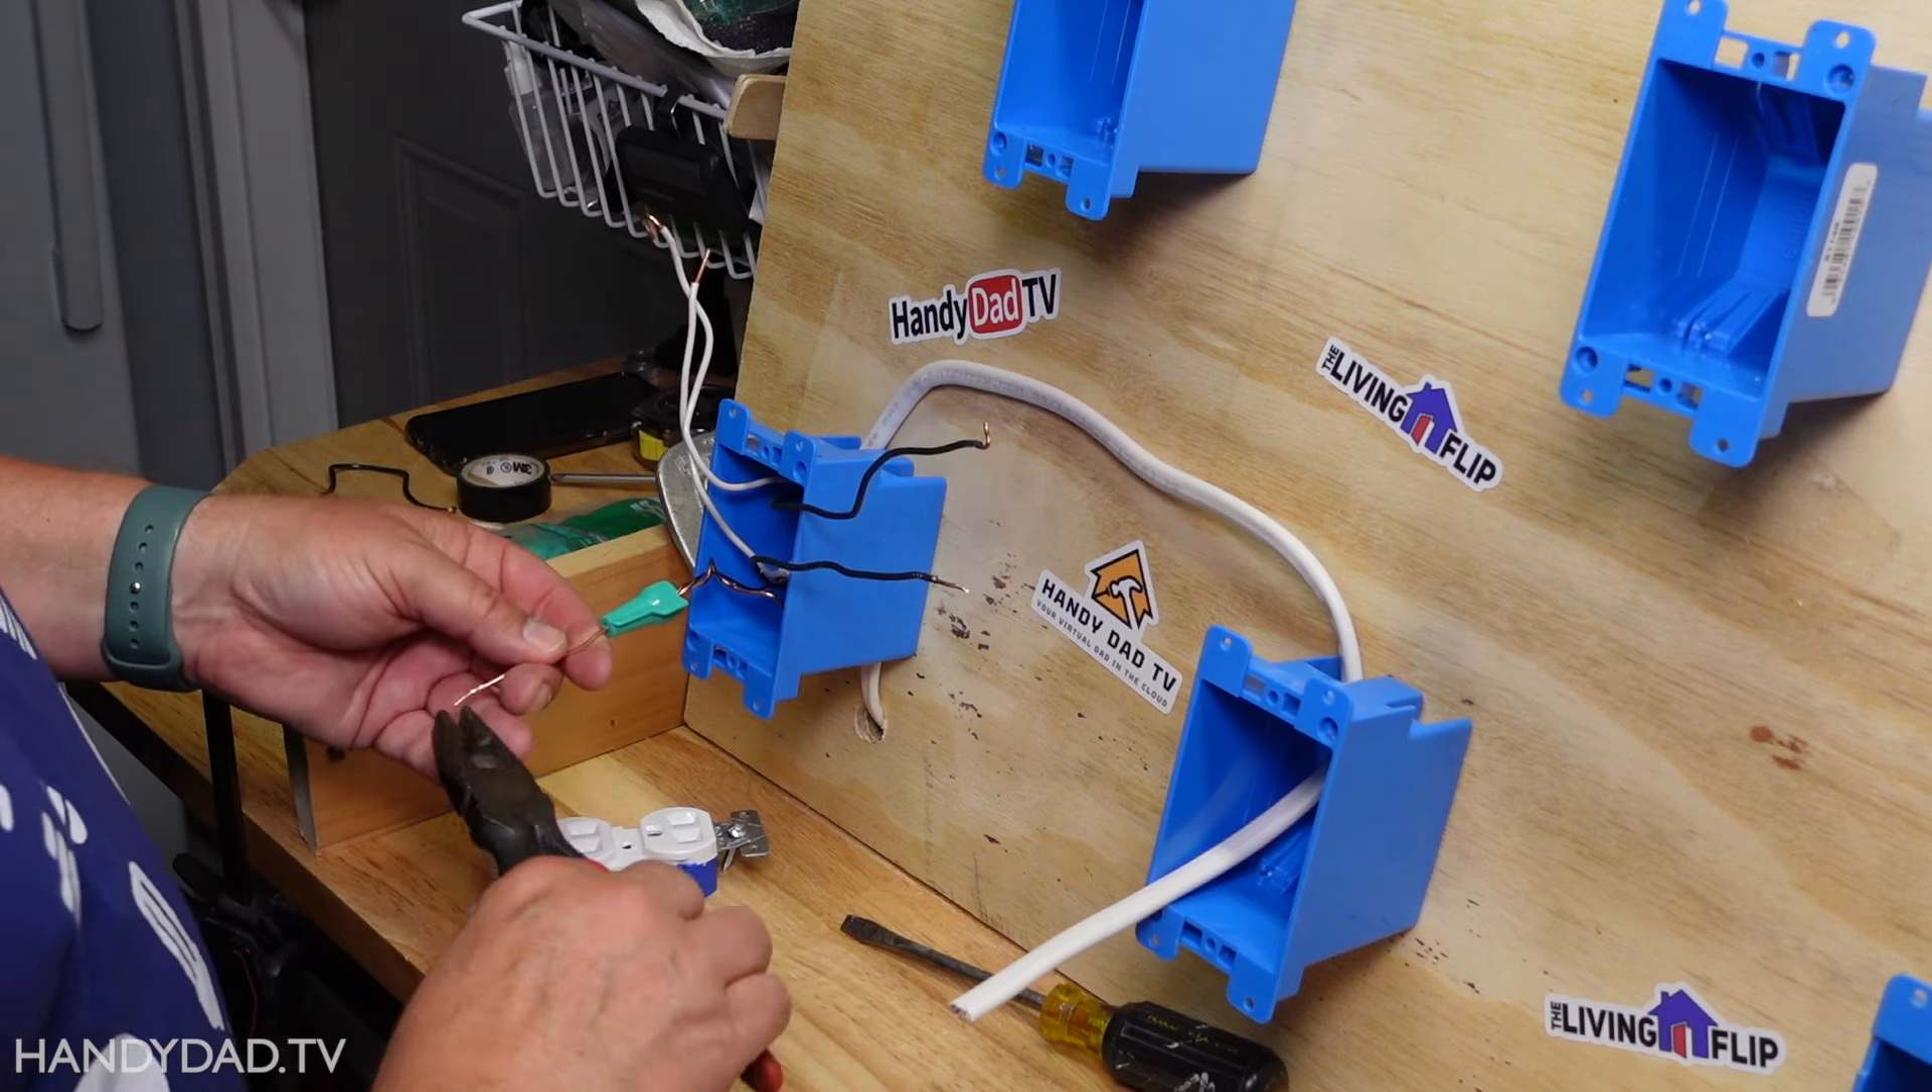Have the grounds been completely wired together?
Yes.